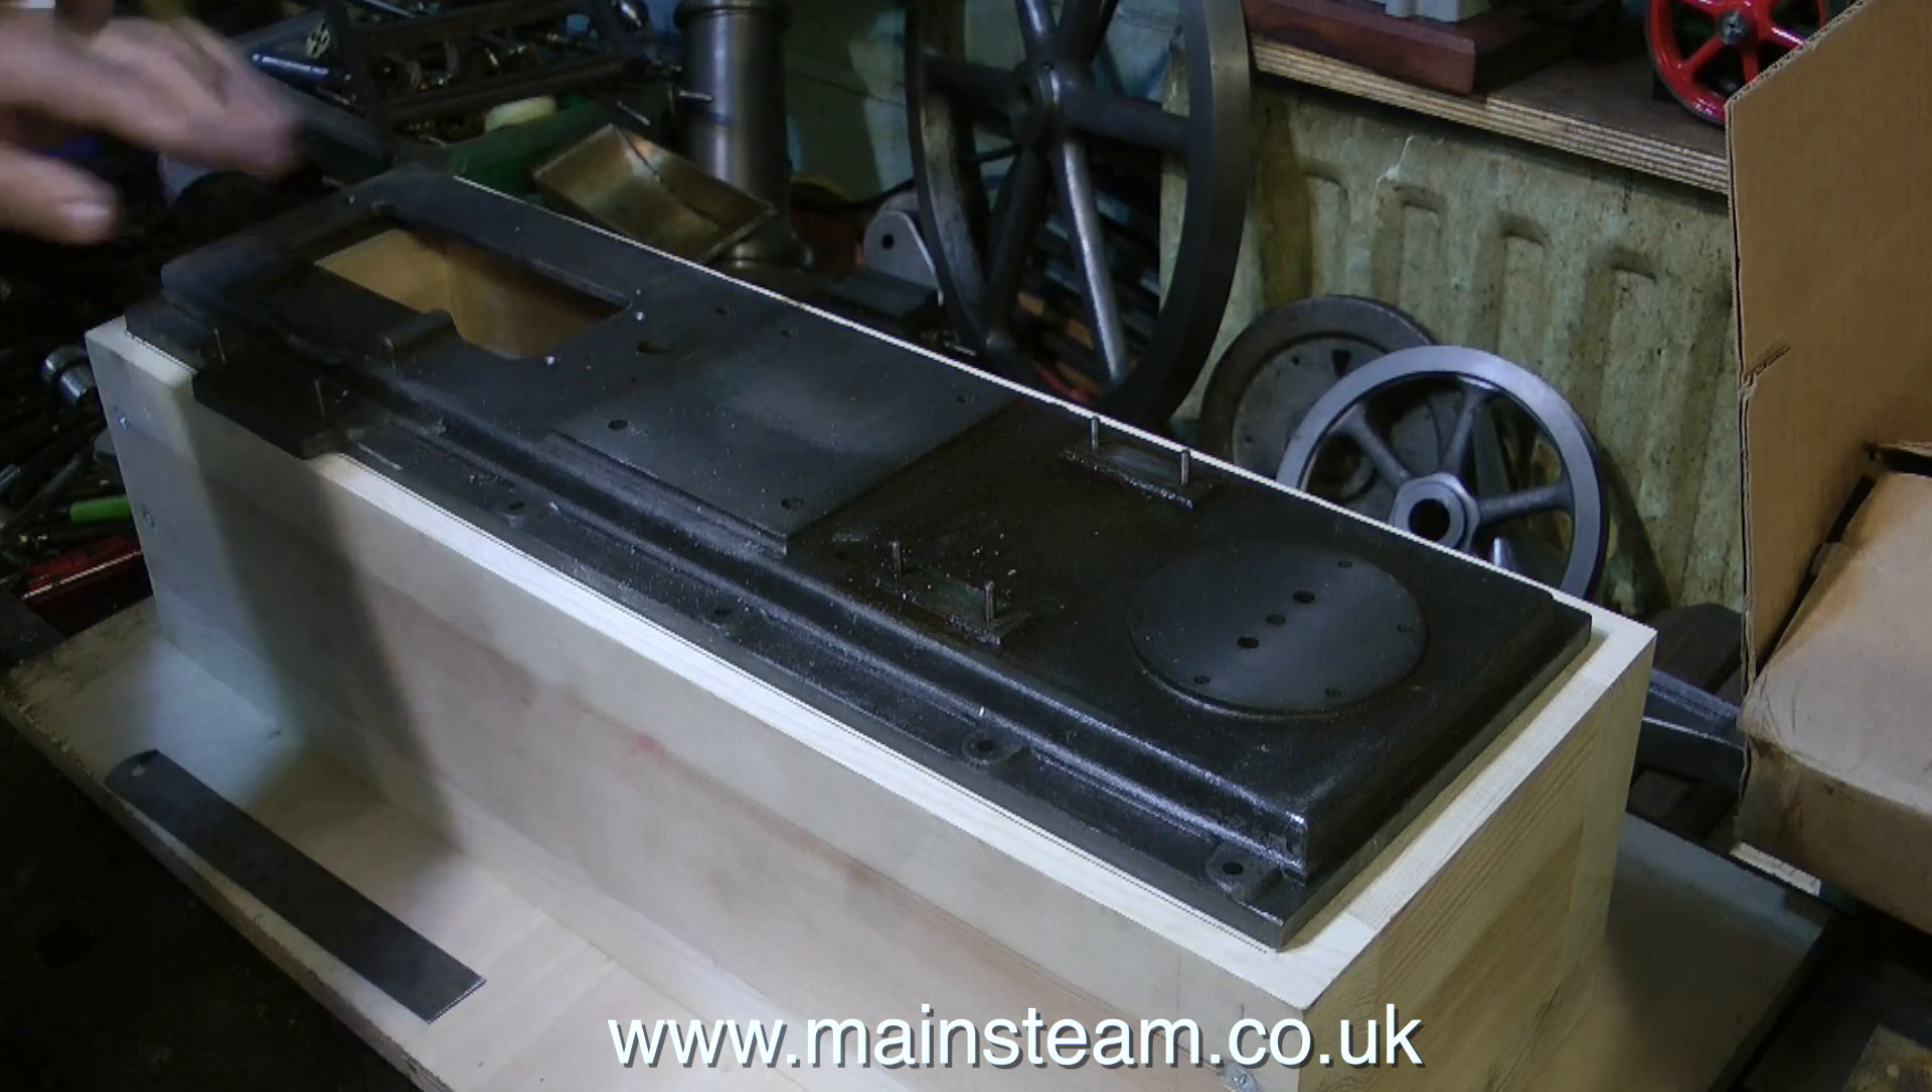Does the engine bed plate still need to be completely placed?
No.